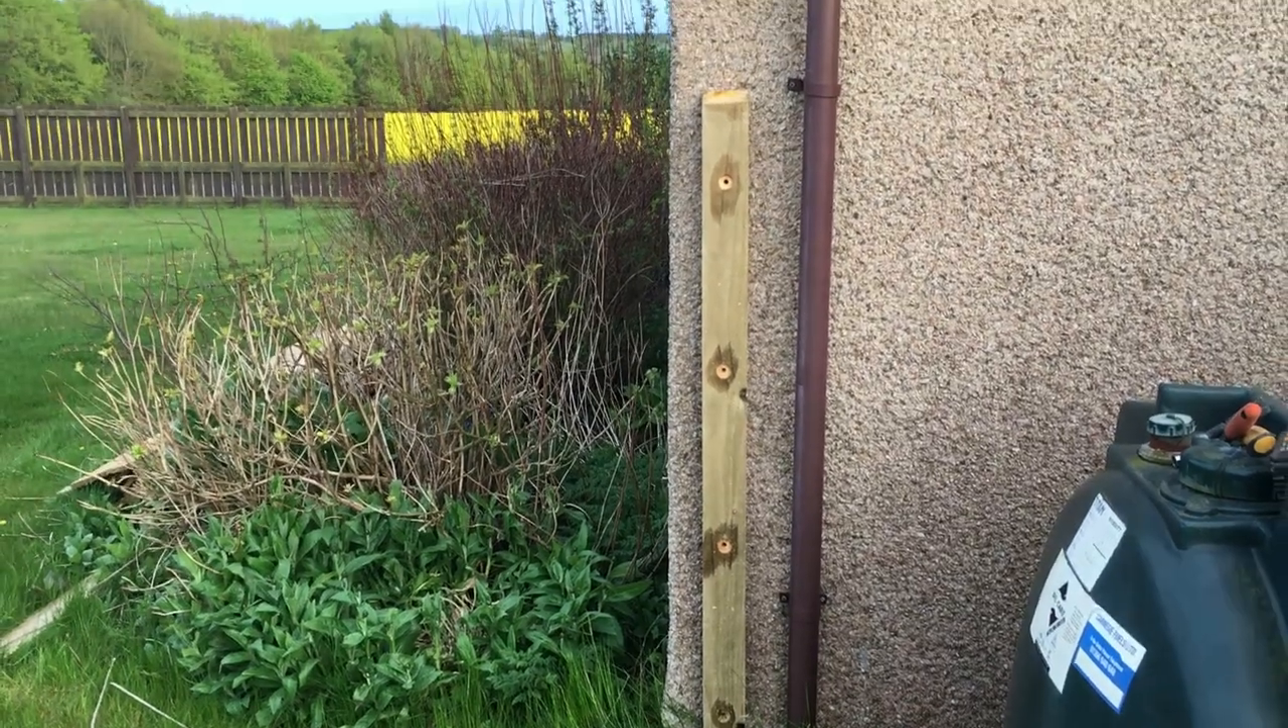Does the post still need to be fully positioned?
No.